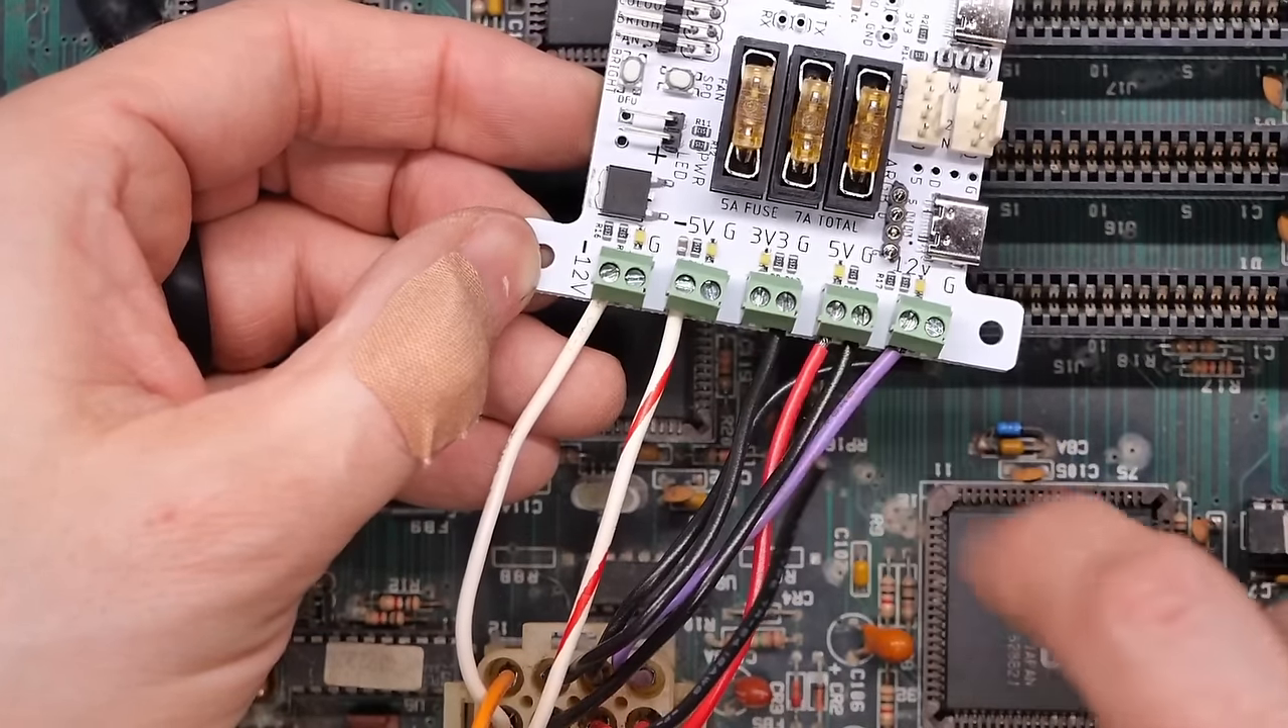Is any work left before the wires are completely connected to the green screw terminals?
No.